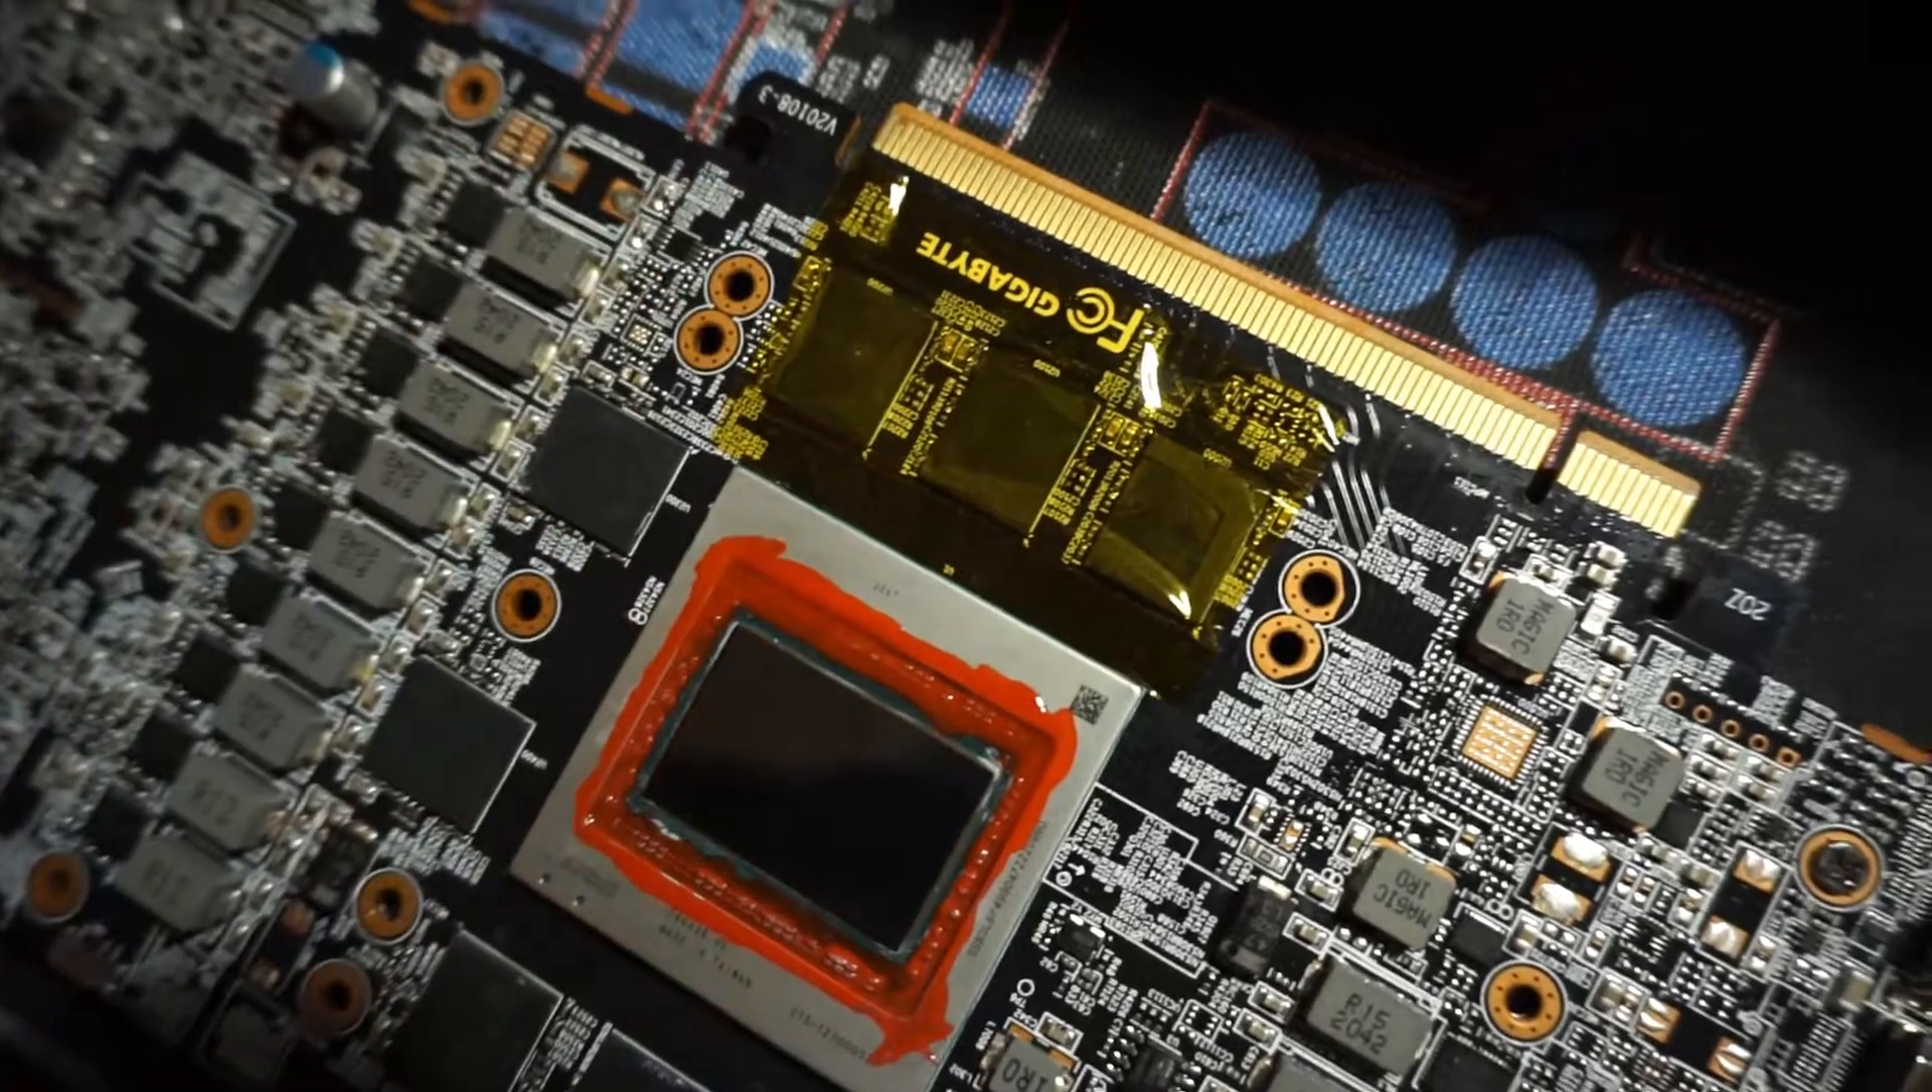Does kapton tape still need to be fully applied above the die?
No.